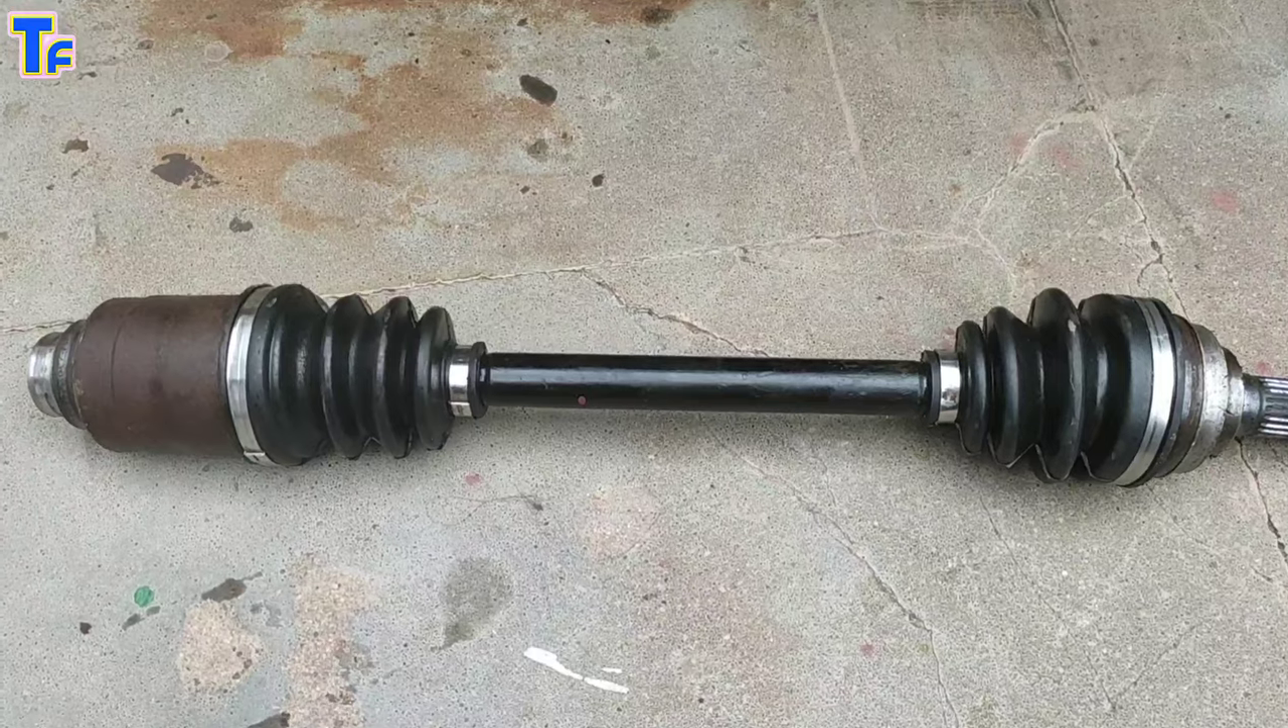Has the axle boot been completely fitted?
Yes.